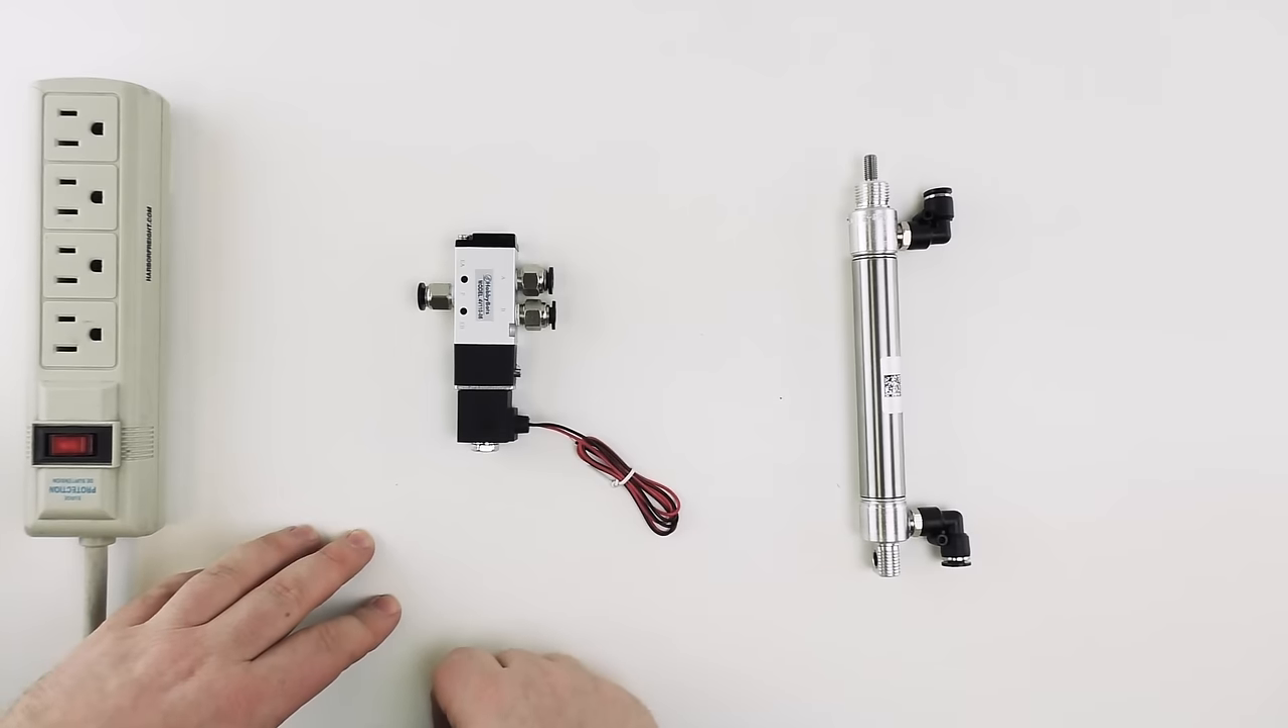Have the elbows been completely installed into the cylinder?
Yes.